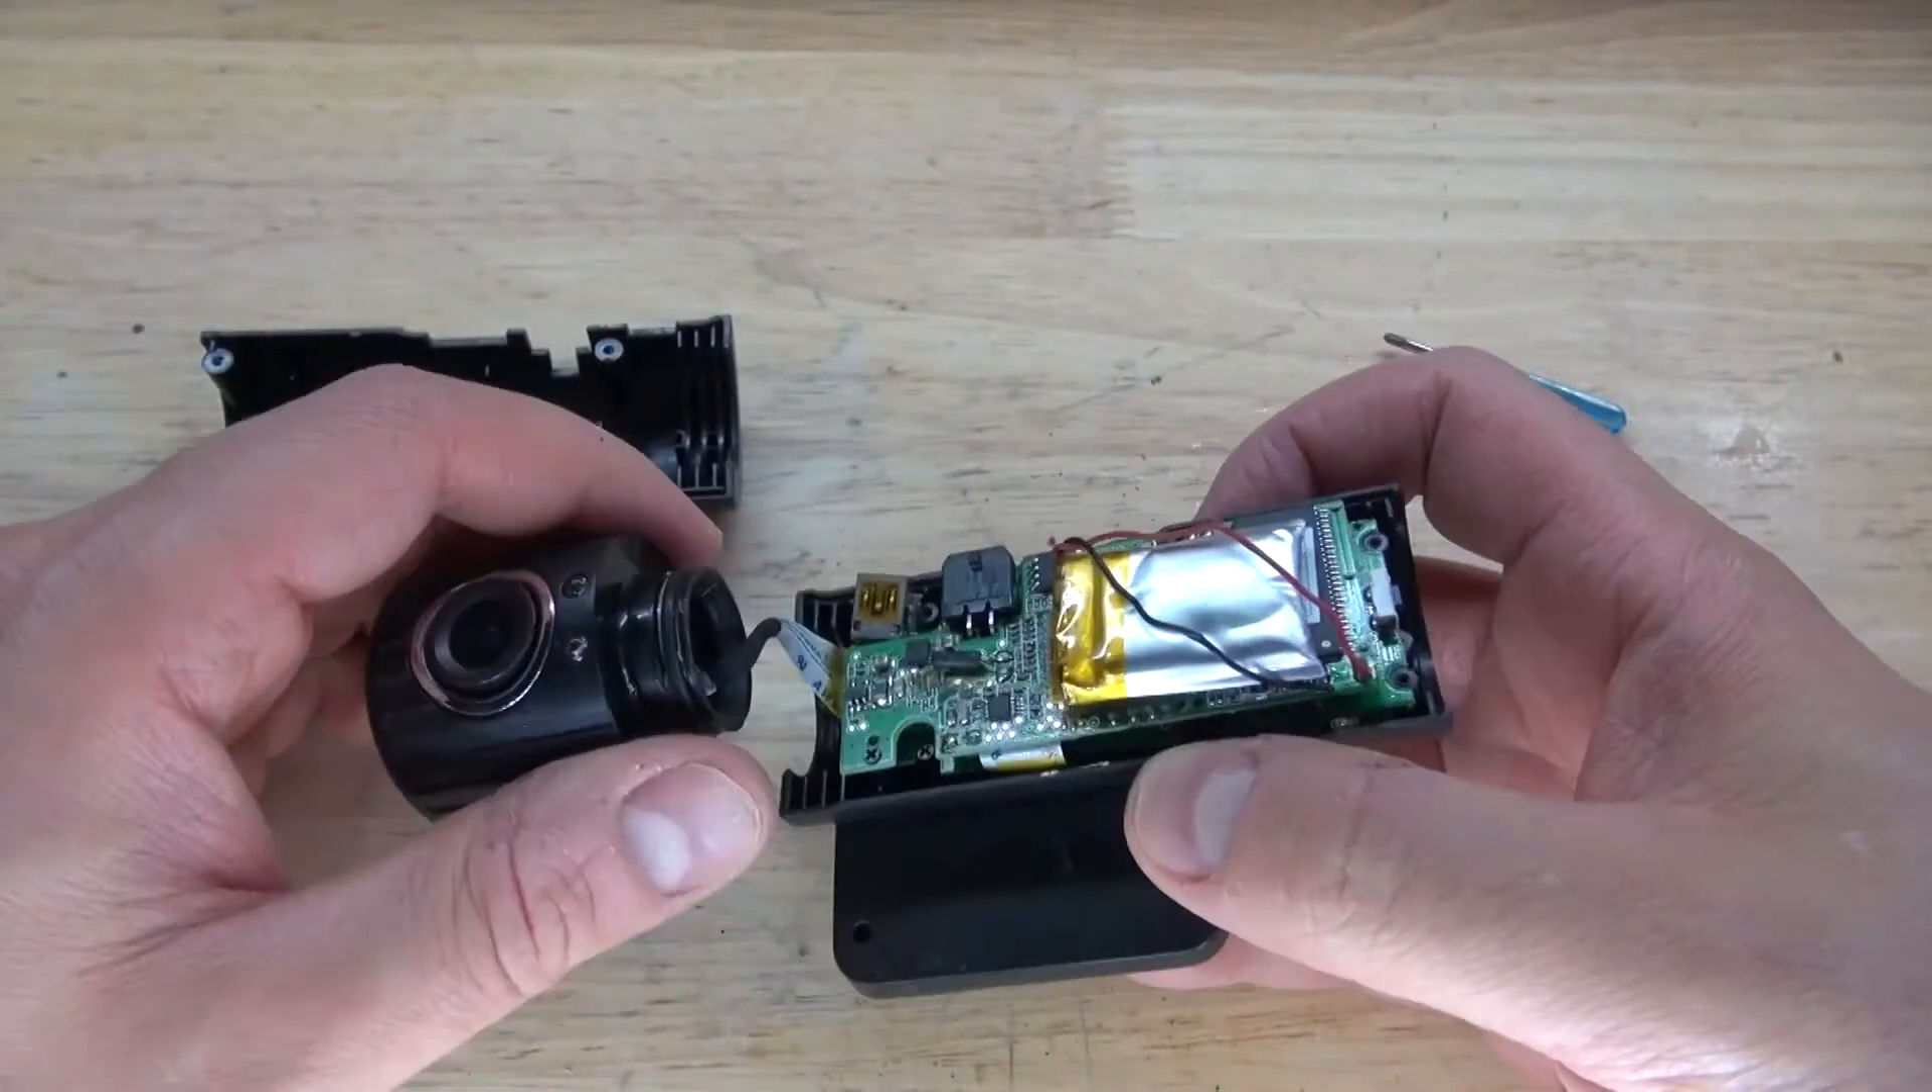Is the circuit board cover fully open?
Yes.